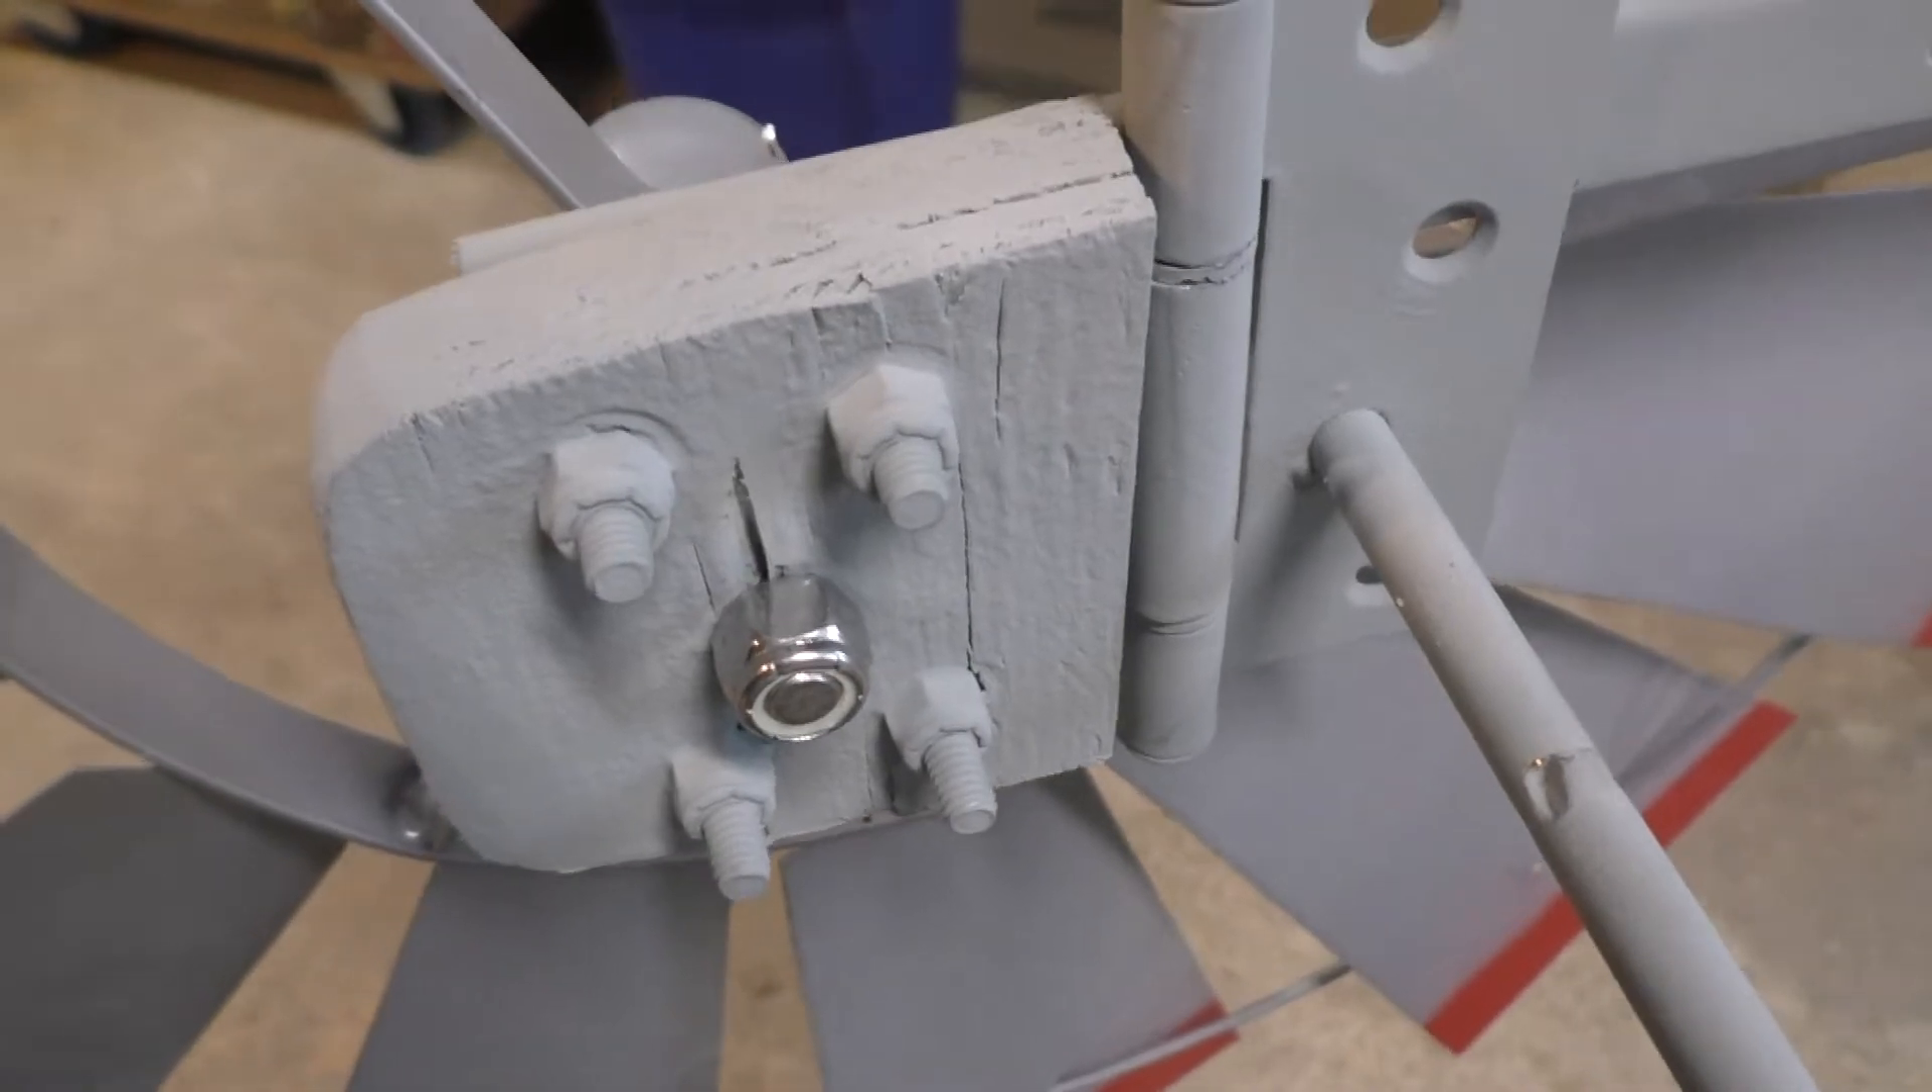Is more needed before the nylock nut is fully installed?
No.